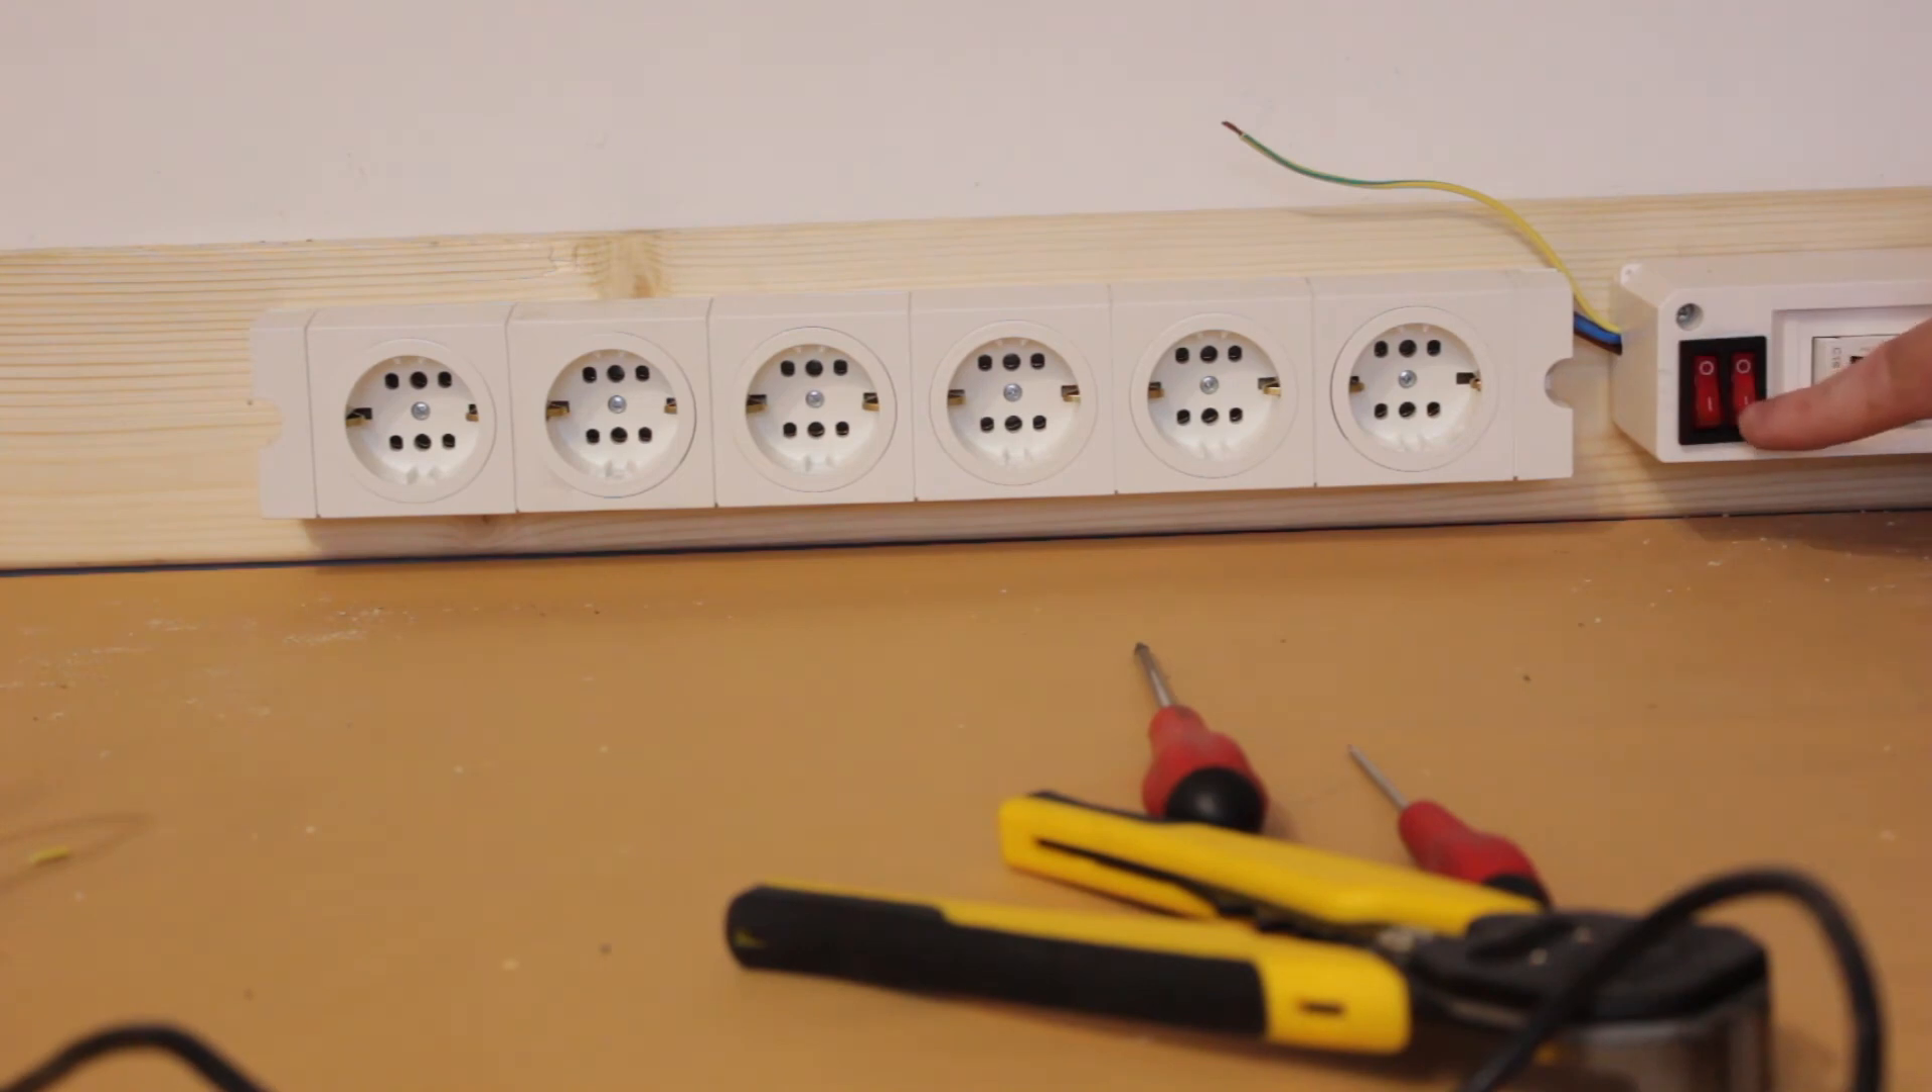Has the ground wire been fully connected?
No.